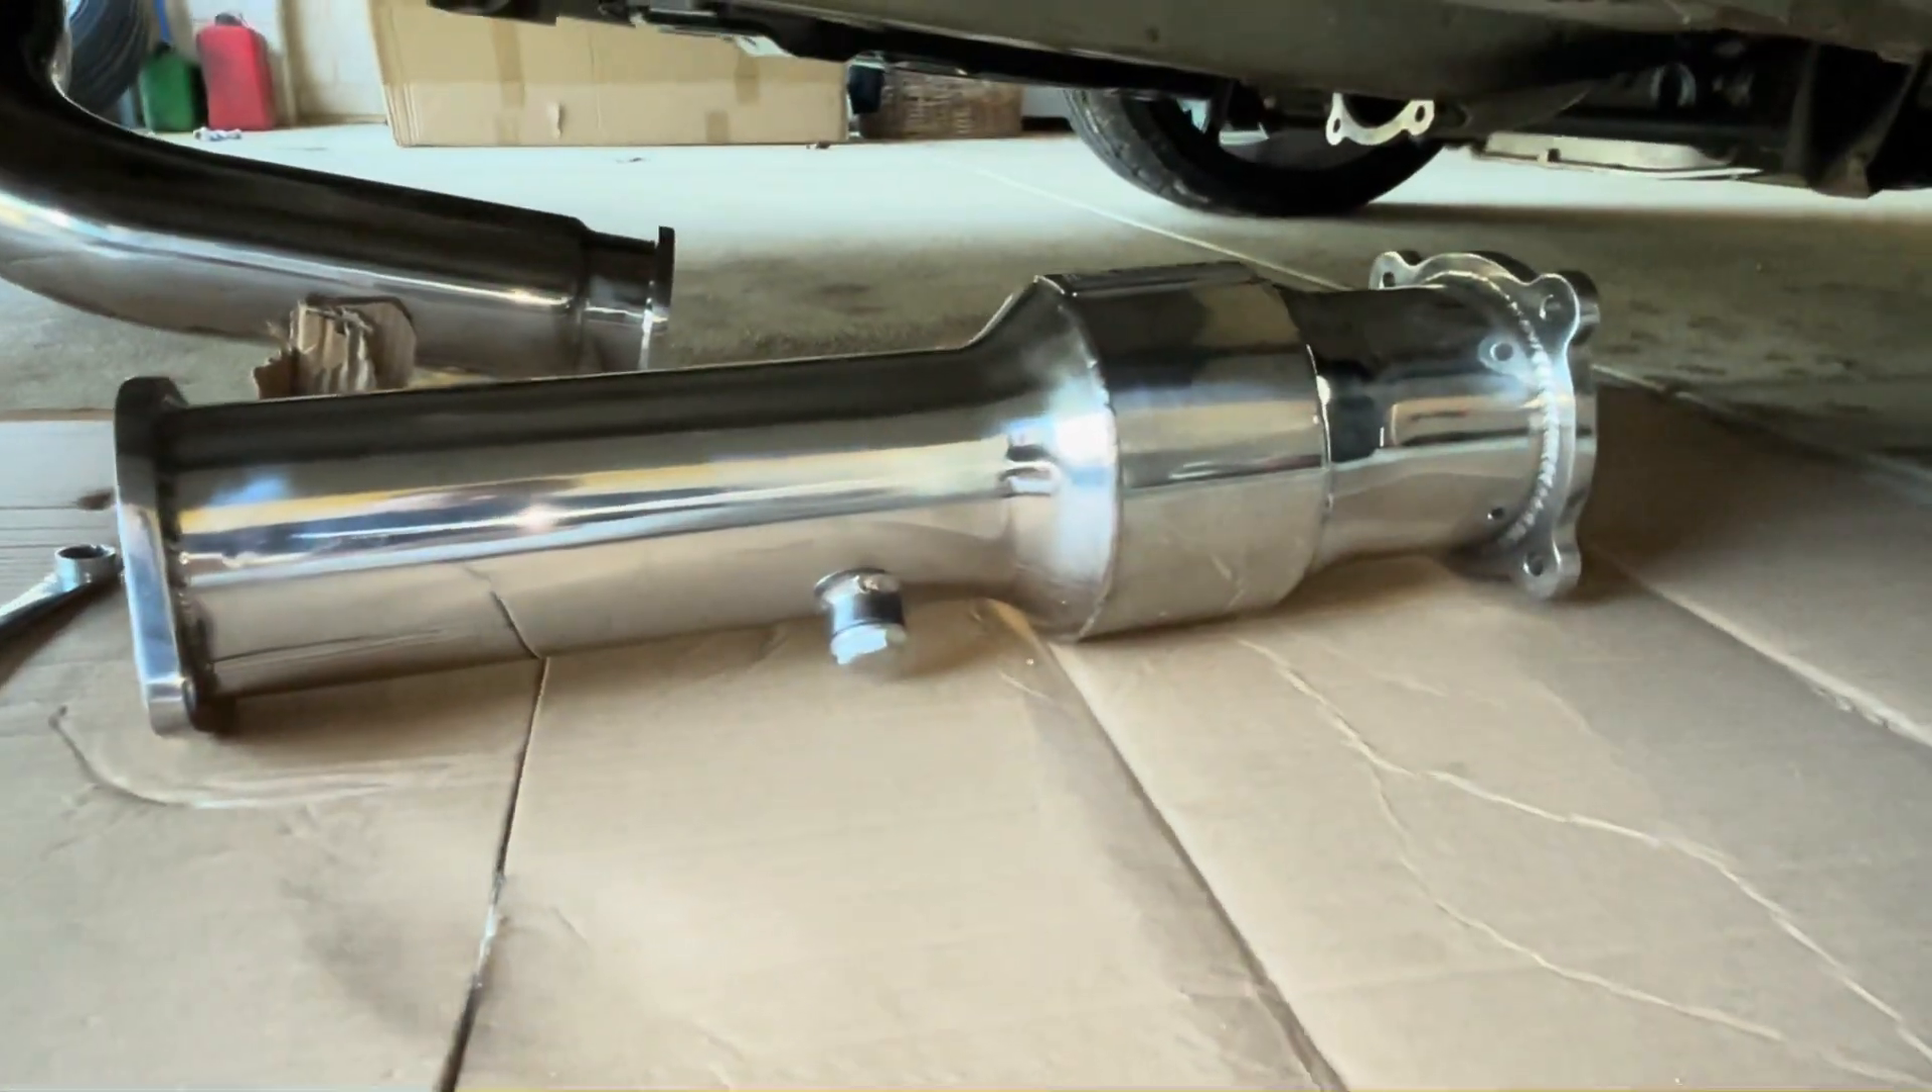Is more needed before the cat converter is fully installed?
Yes.